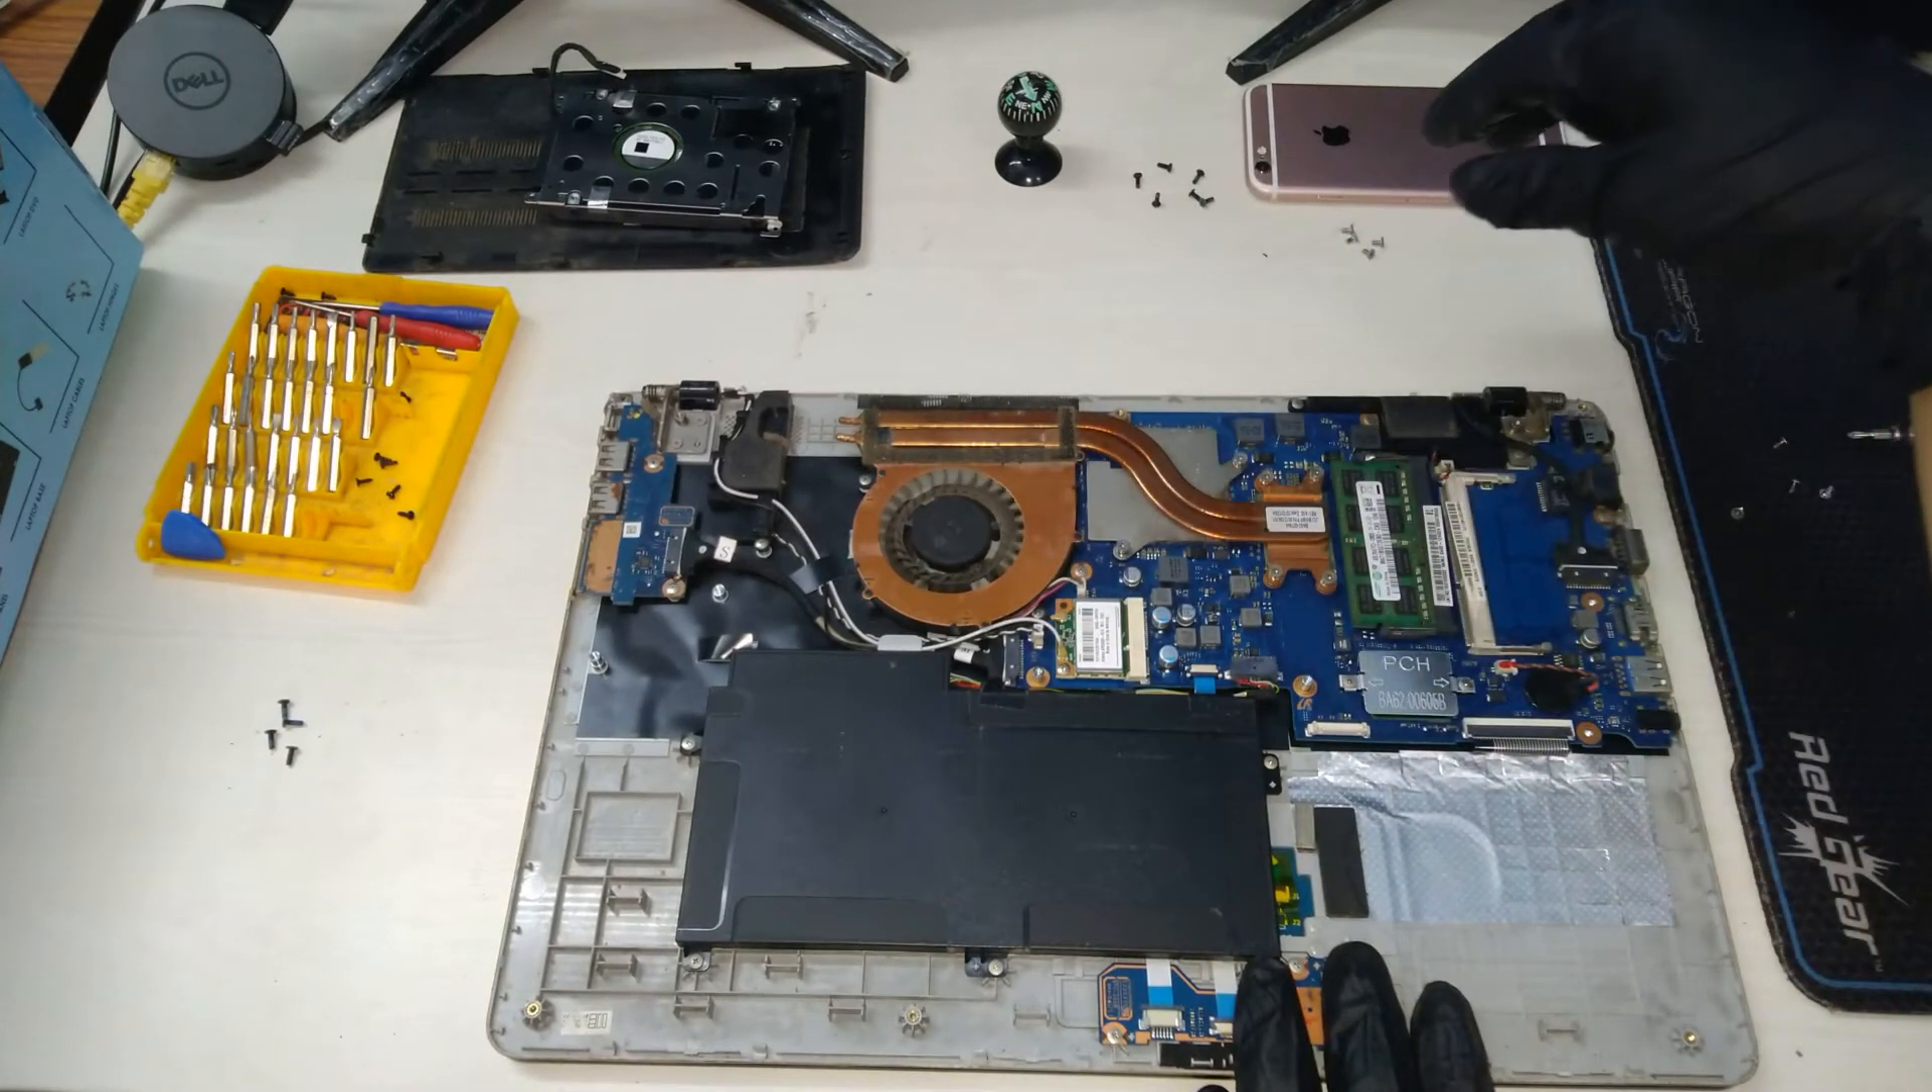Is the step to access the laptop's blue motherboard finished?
Yes.